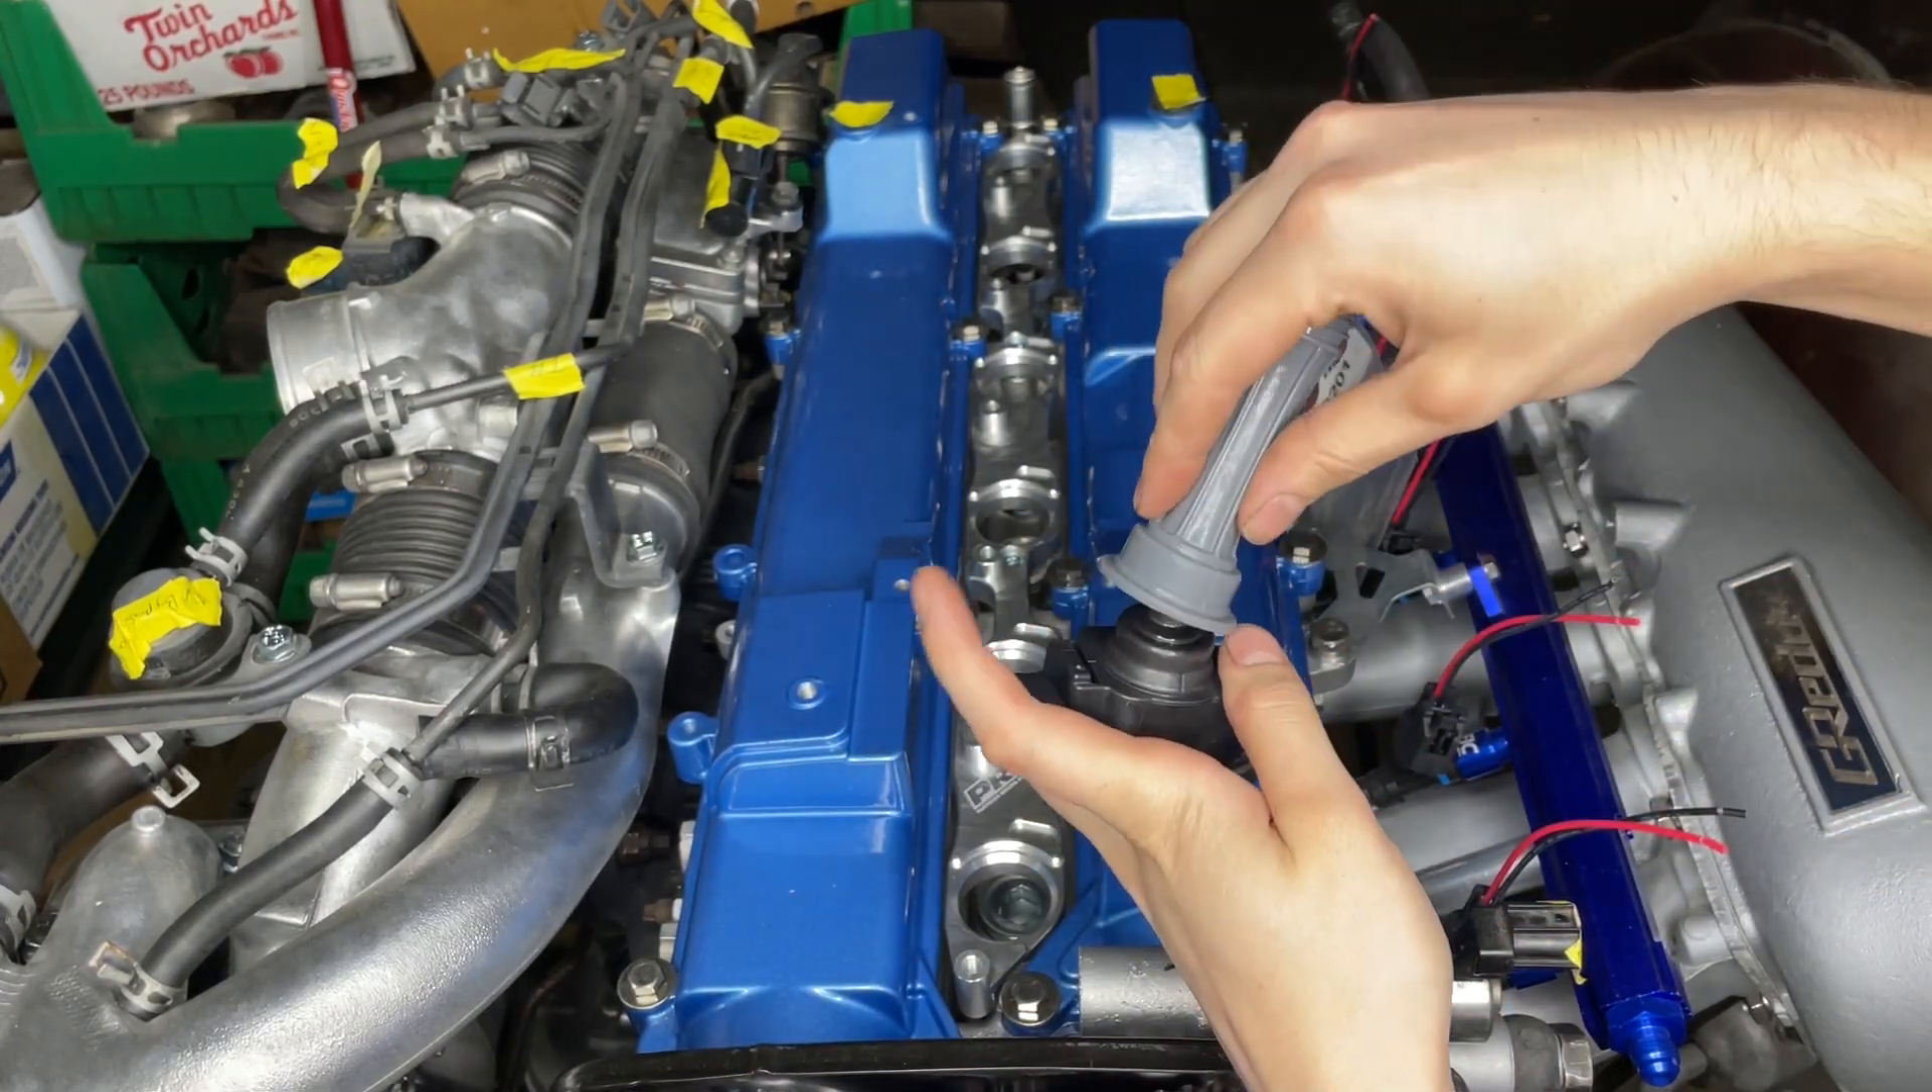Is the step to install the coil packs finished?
No.